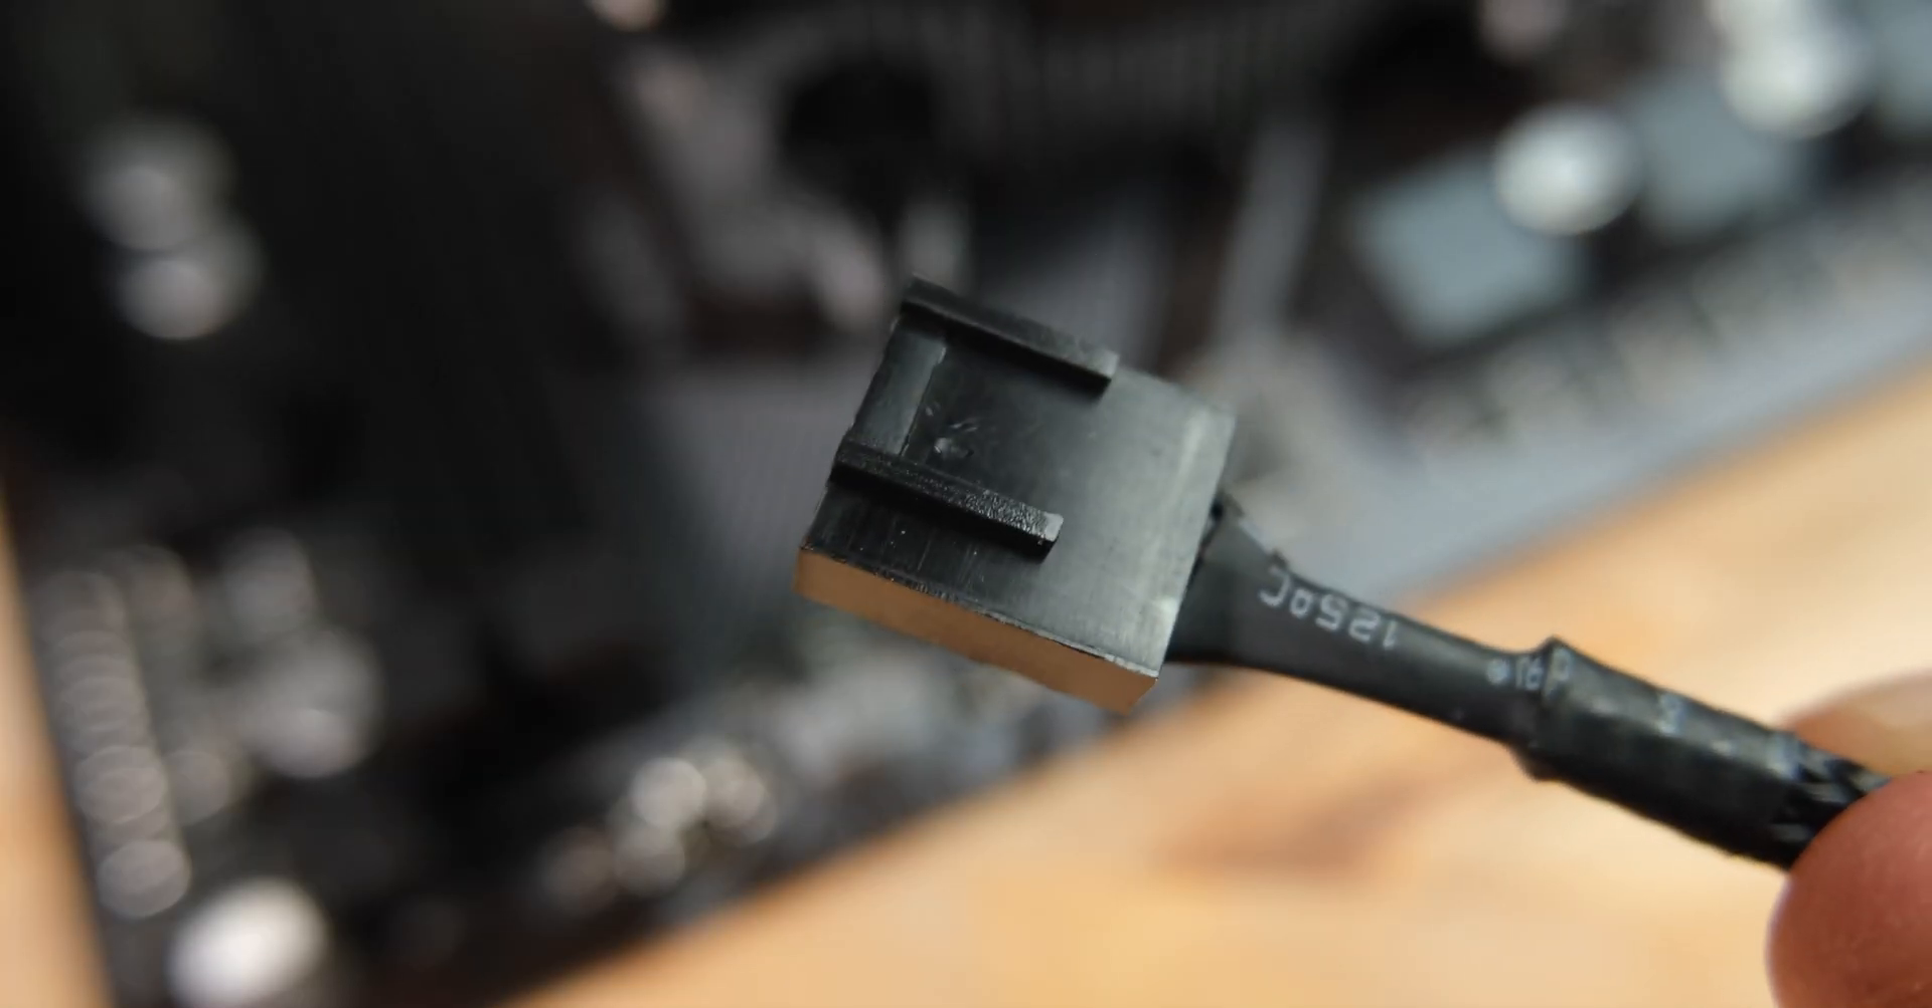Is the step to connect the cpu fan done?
No.